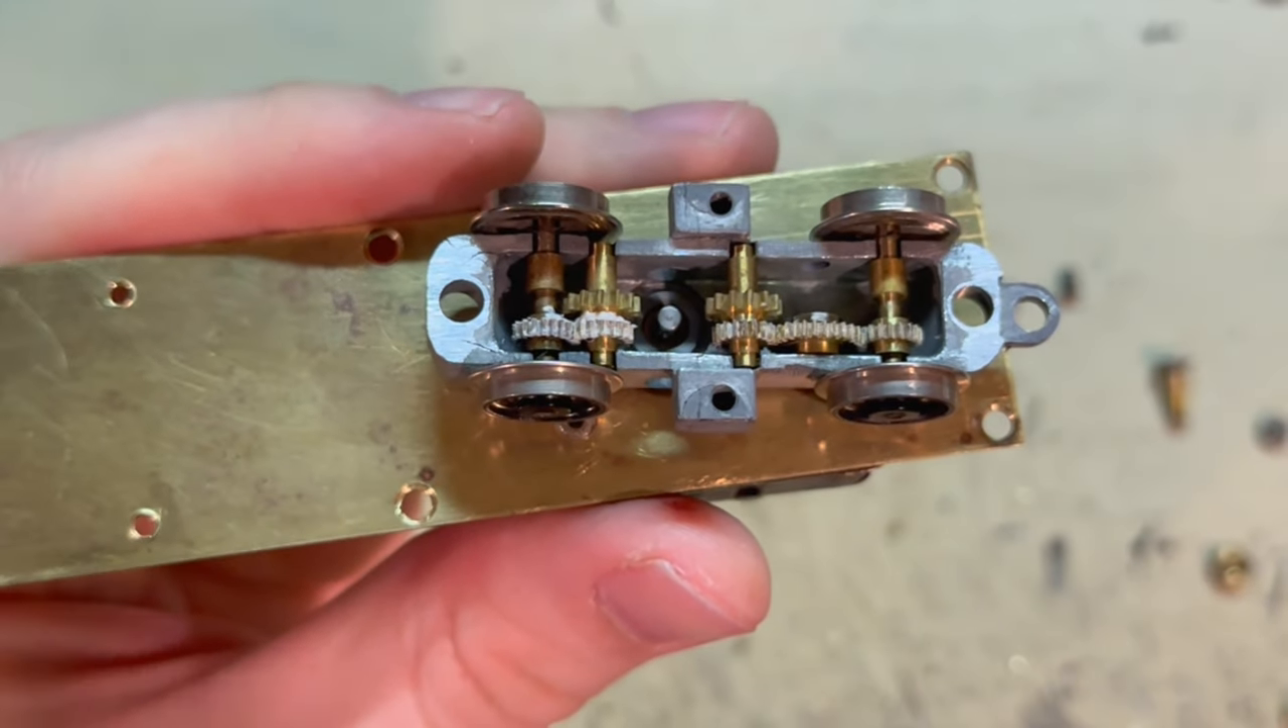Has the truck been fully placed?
Yes.